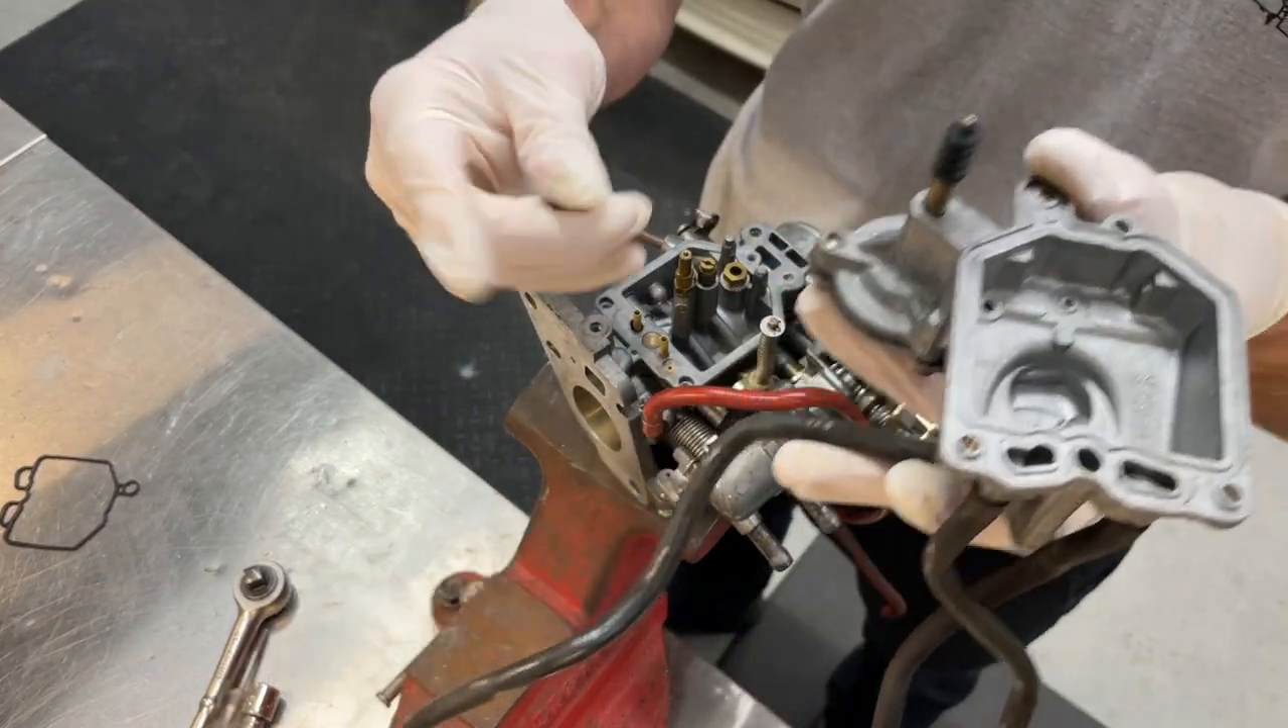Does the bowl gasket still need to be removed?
No.